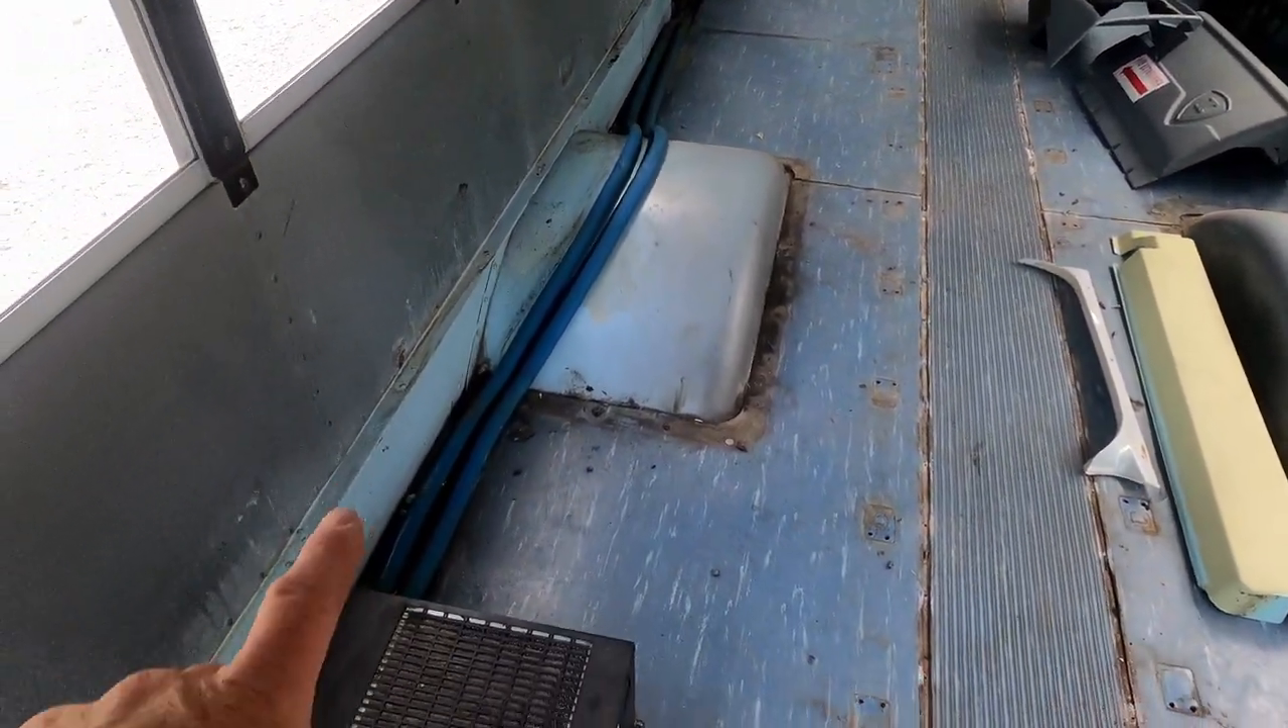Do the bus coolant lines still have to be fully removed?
Yes.